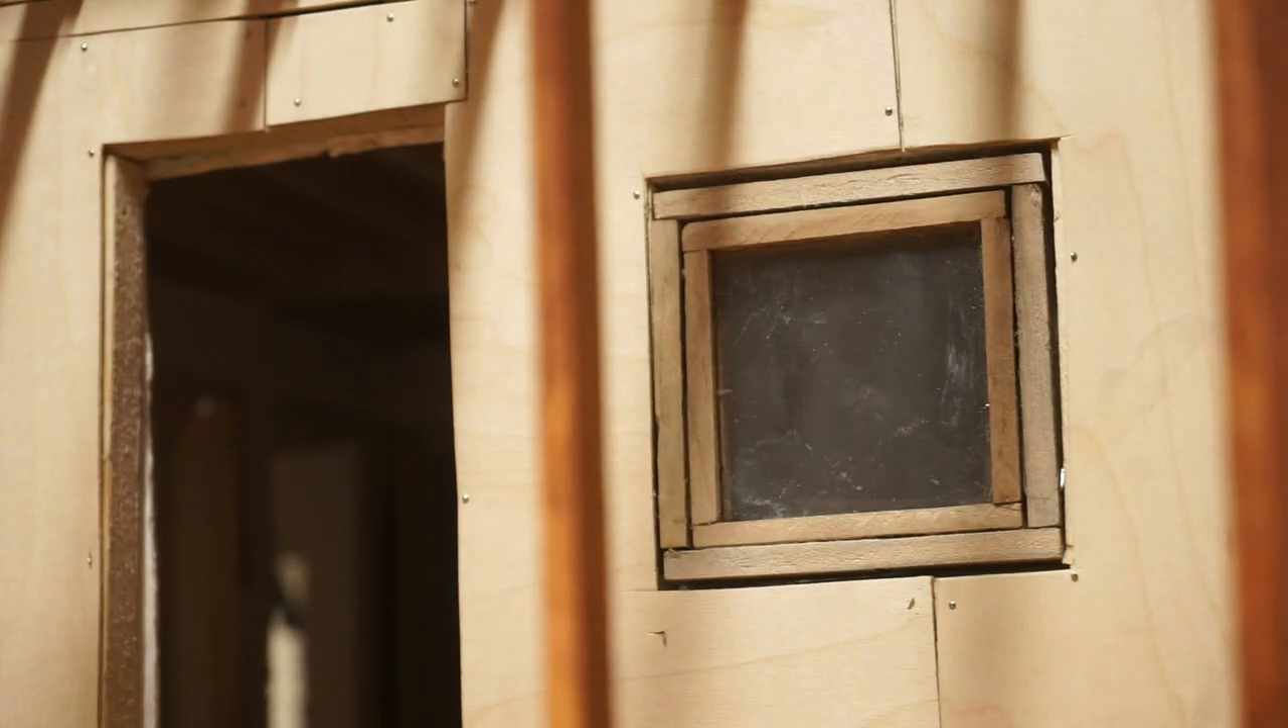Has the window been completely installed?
Yes.